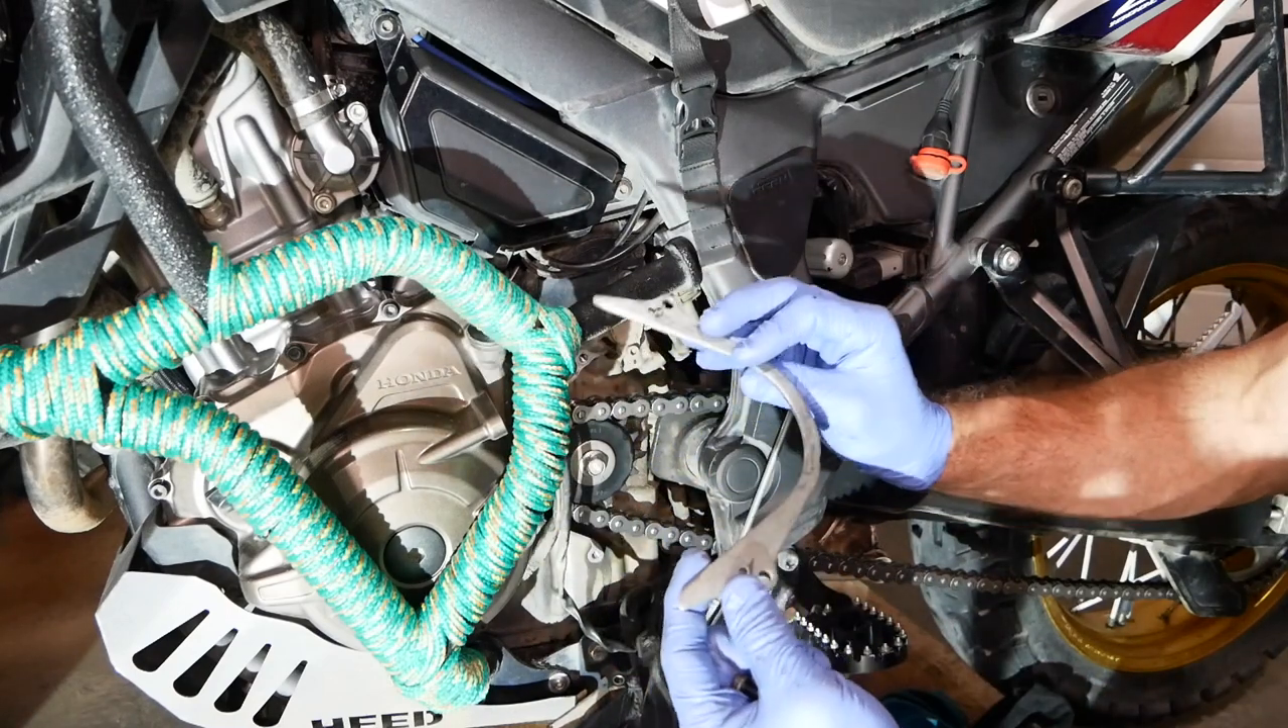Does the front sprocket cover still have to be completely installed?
Yes.